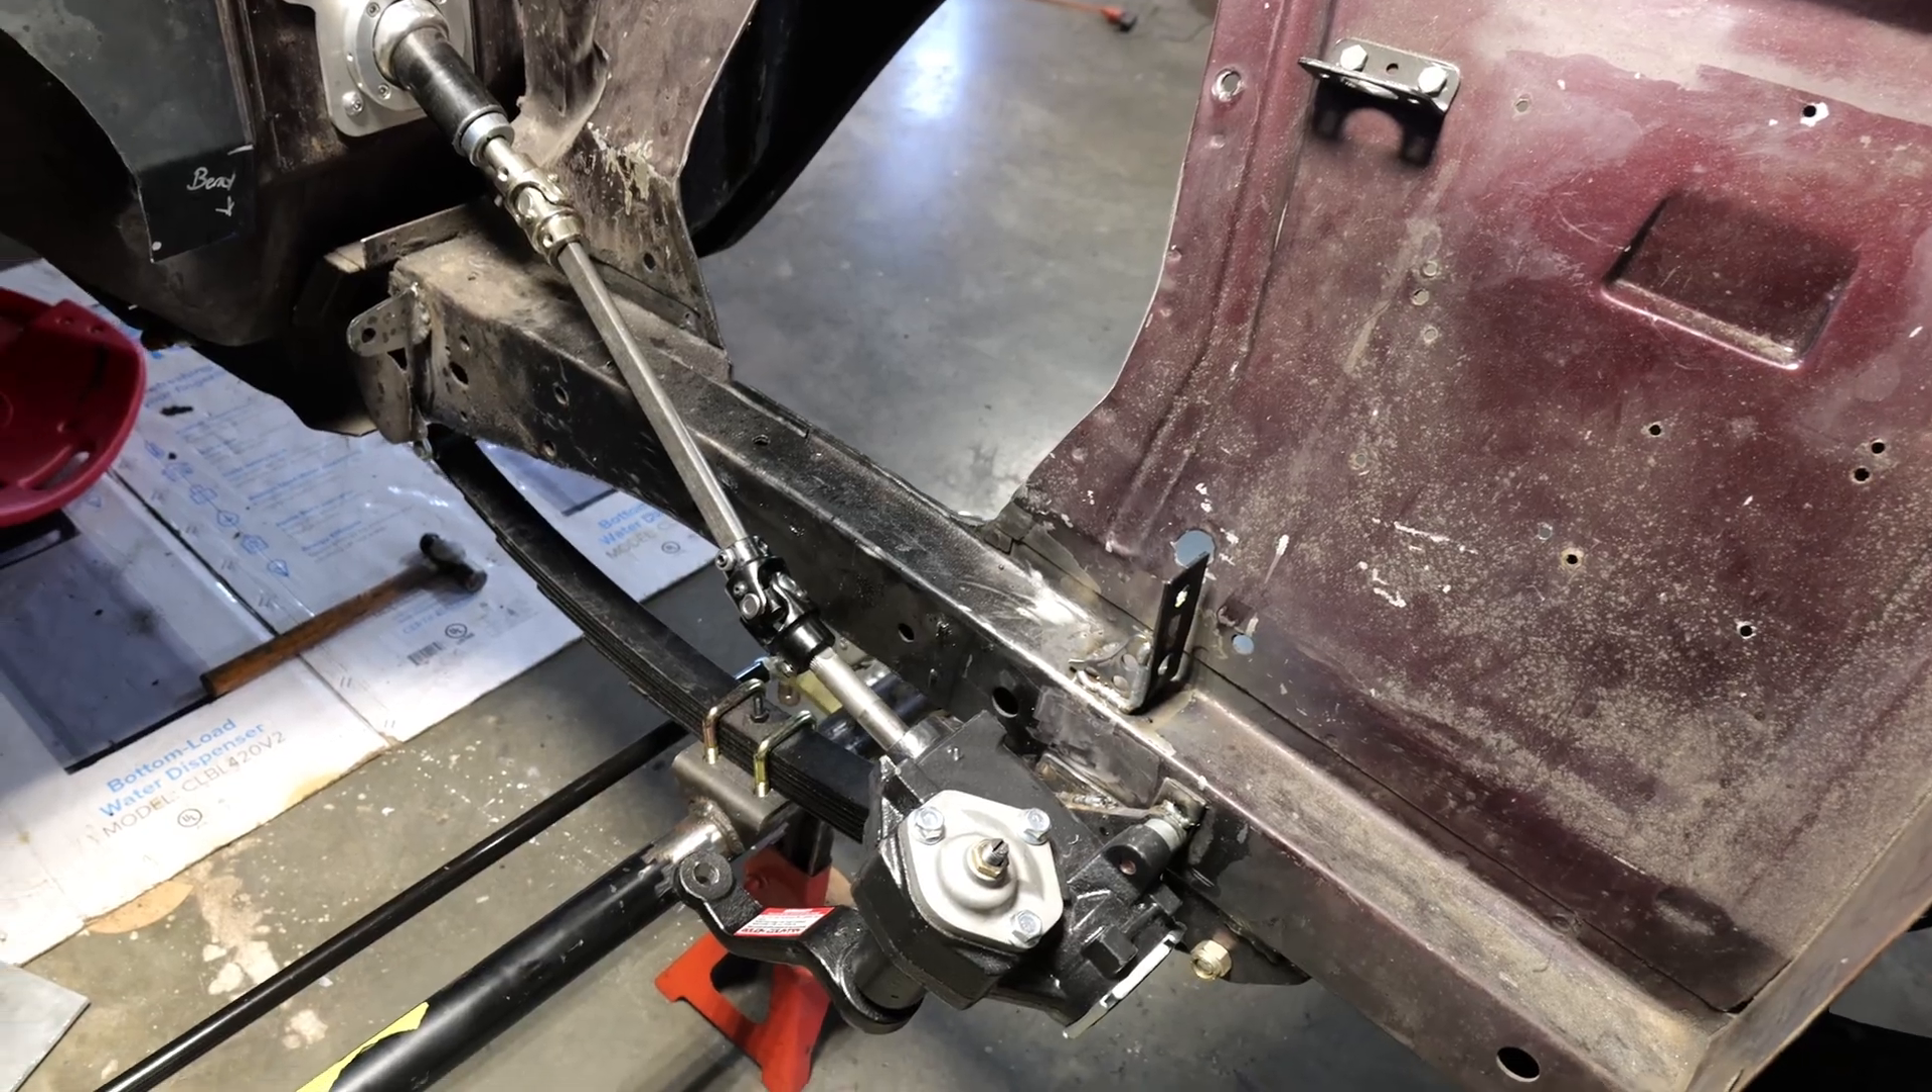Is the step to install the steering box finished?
Yes.